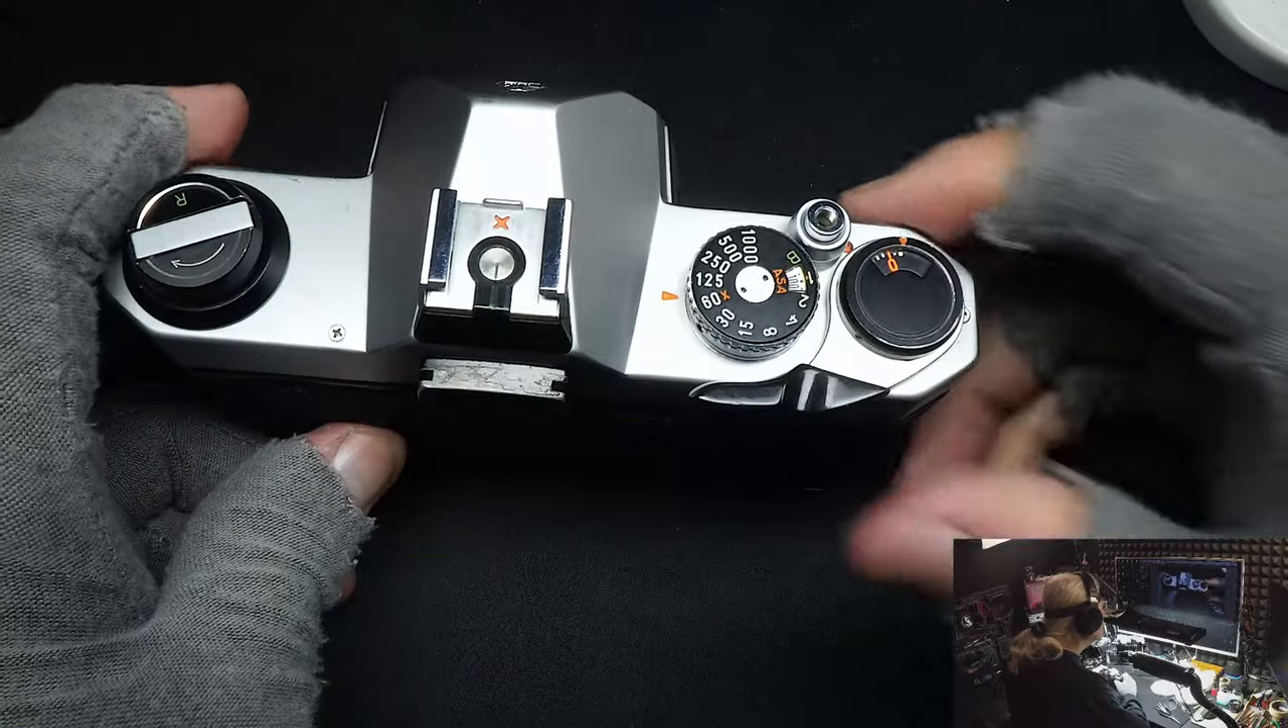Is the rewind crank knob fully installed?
Yes.